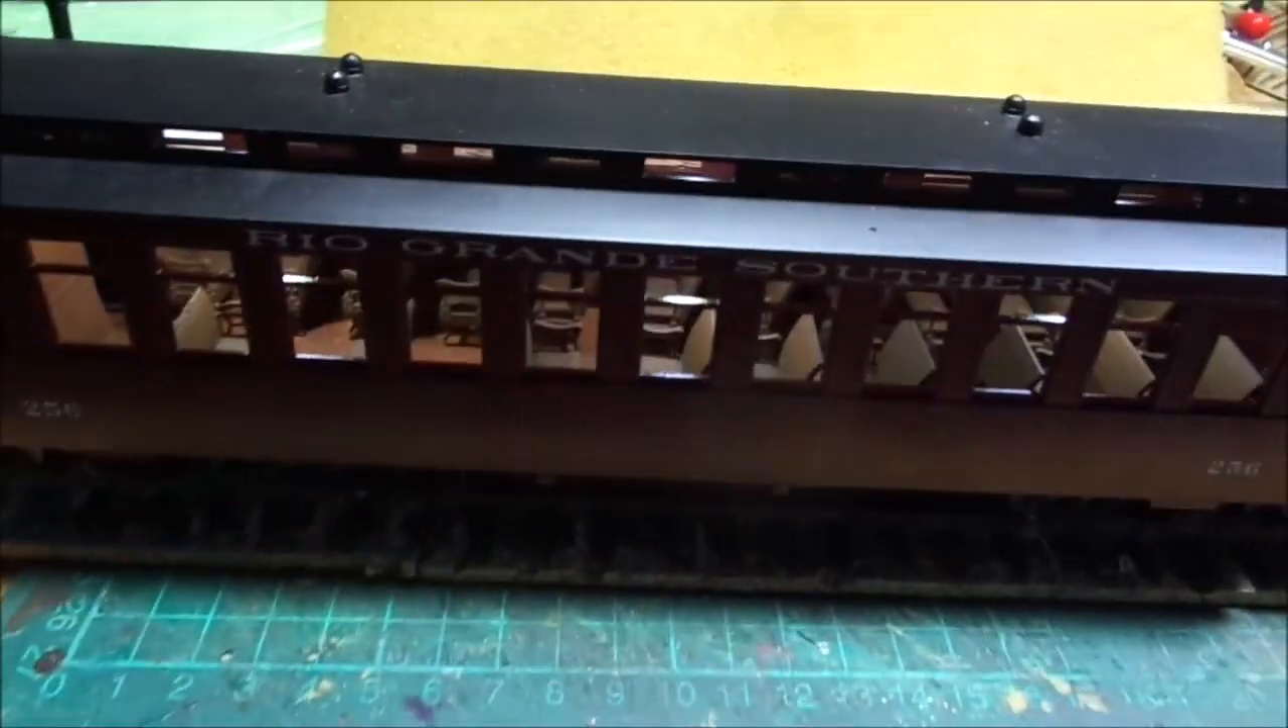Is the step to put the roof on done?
Yes.